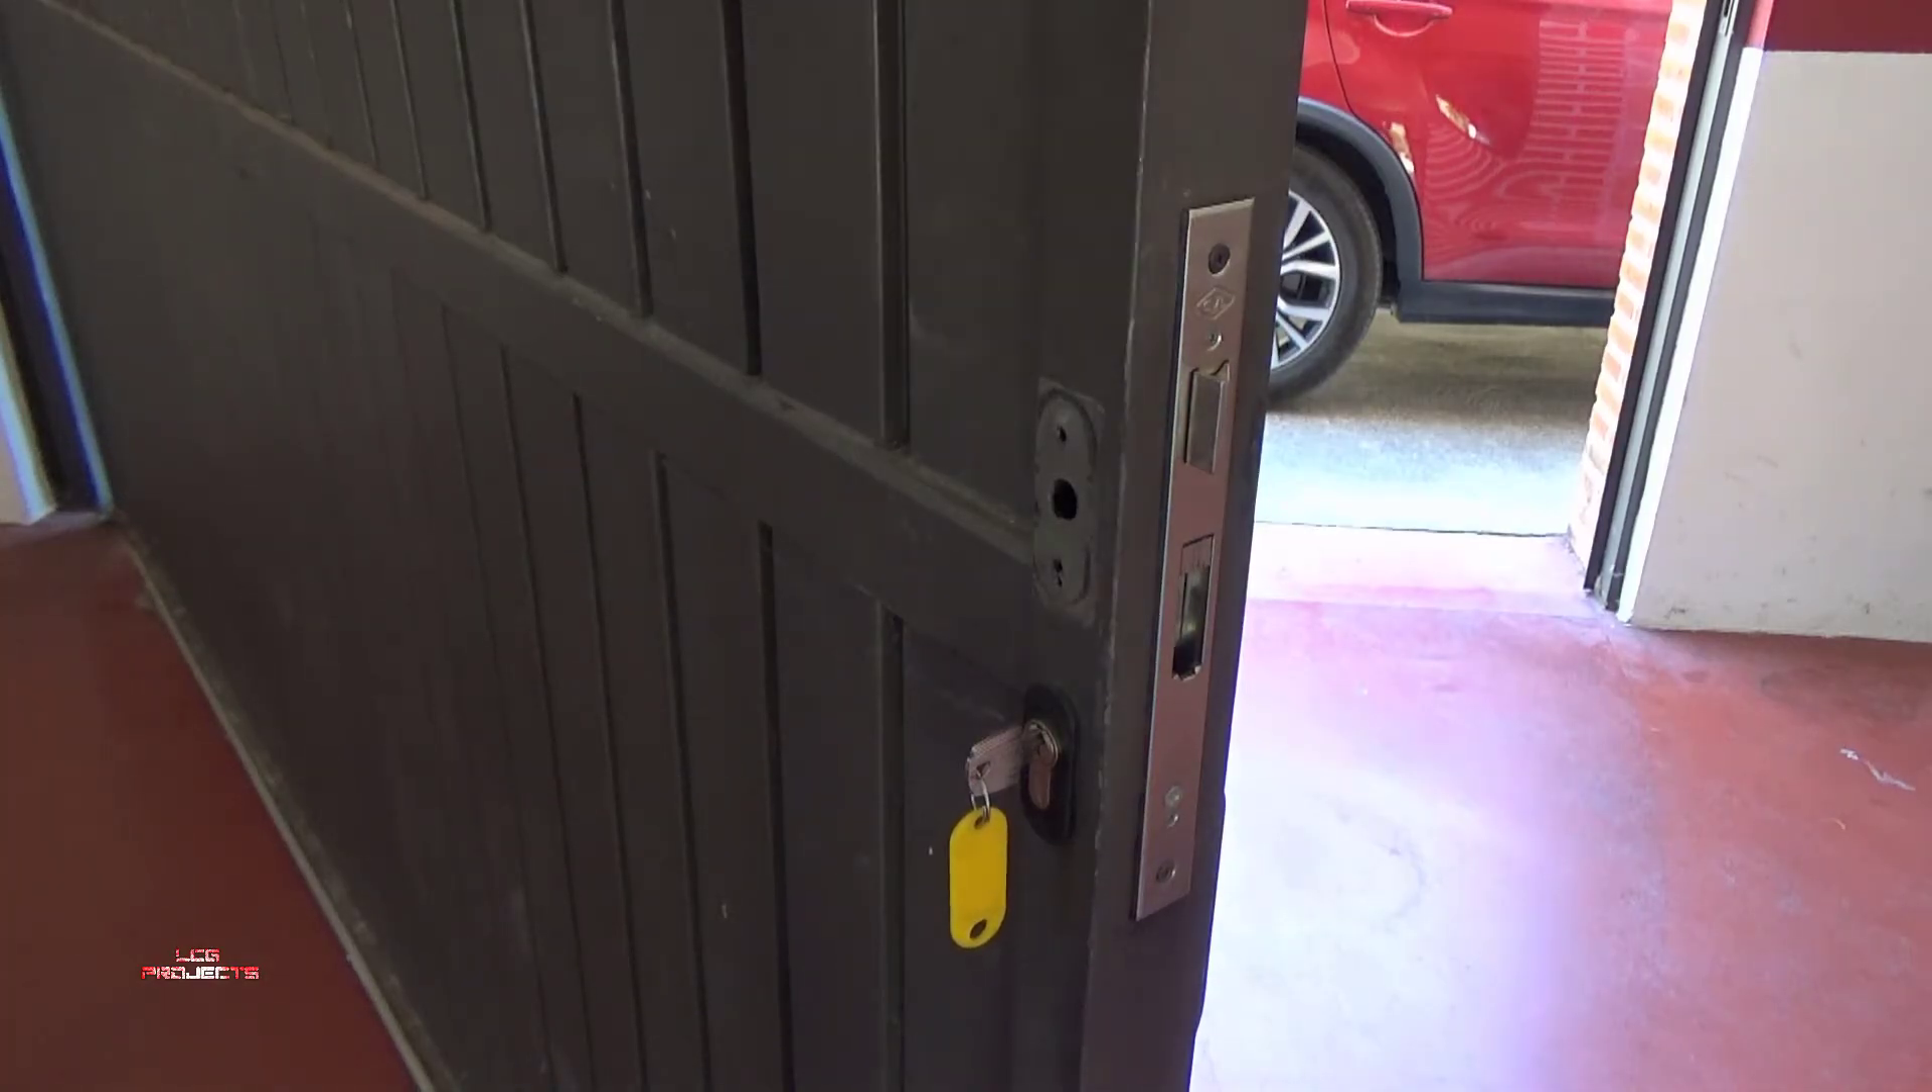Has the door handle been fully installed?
No.